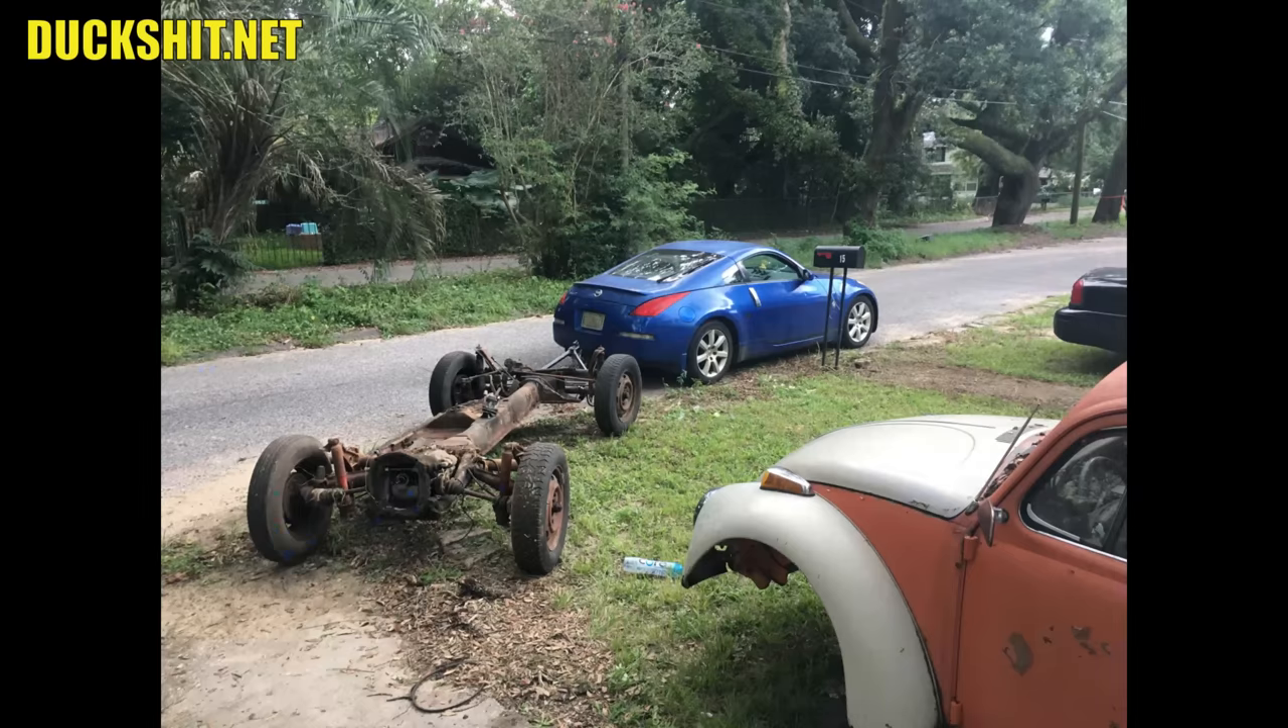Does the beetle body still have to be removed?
No.